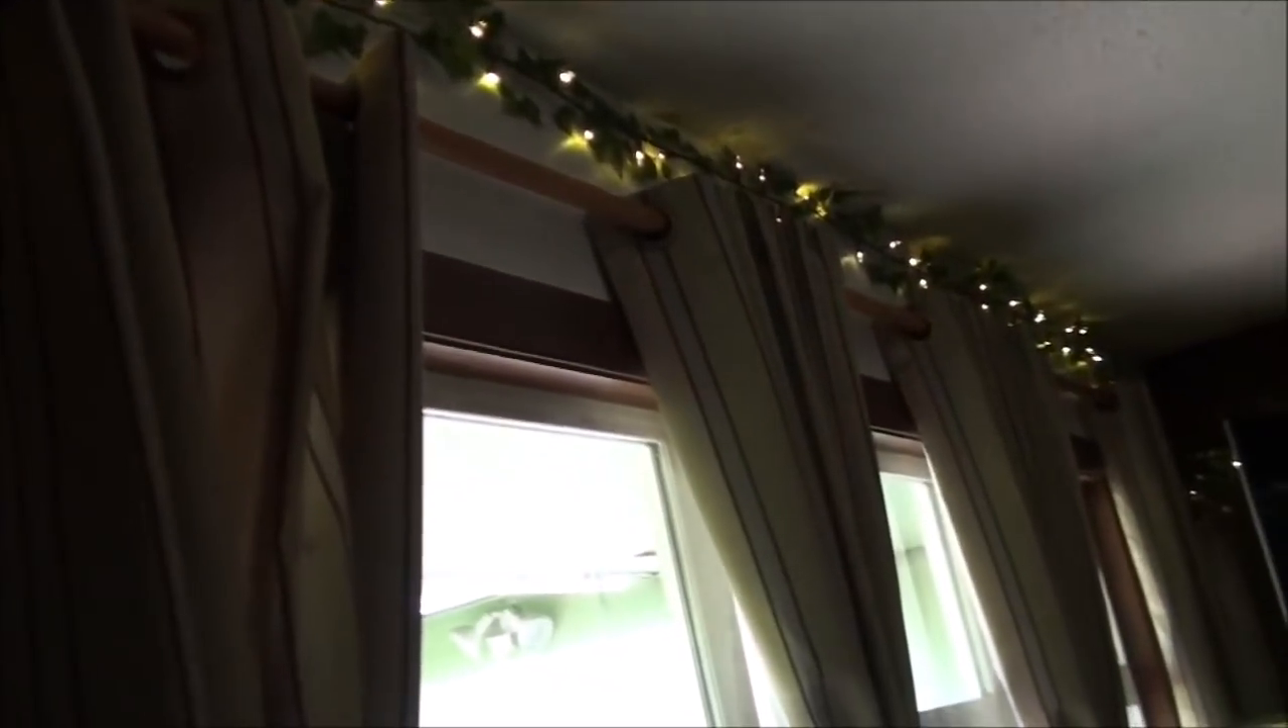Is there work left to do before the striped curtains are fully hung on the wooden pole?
No.